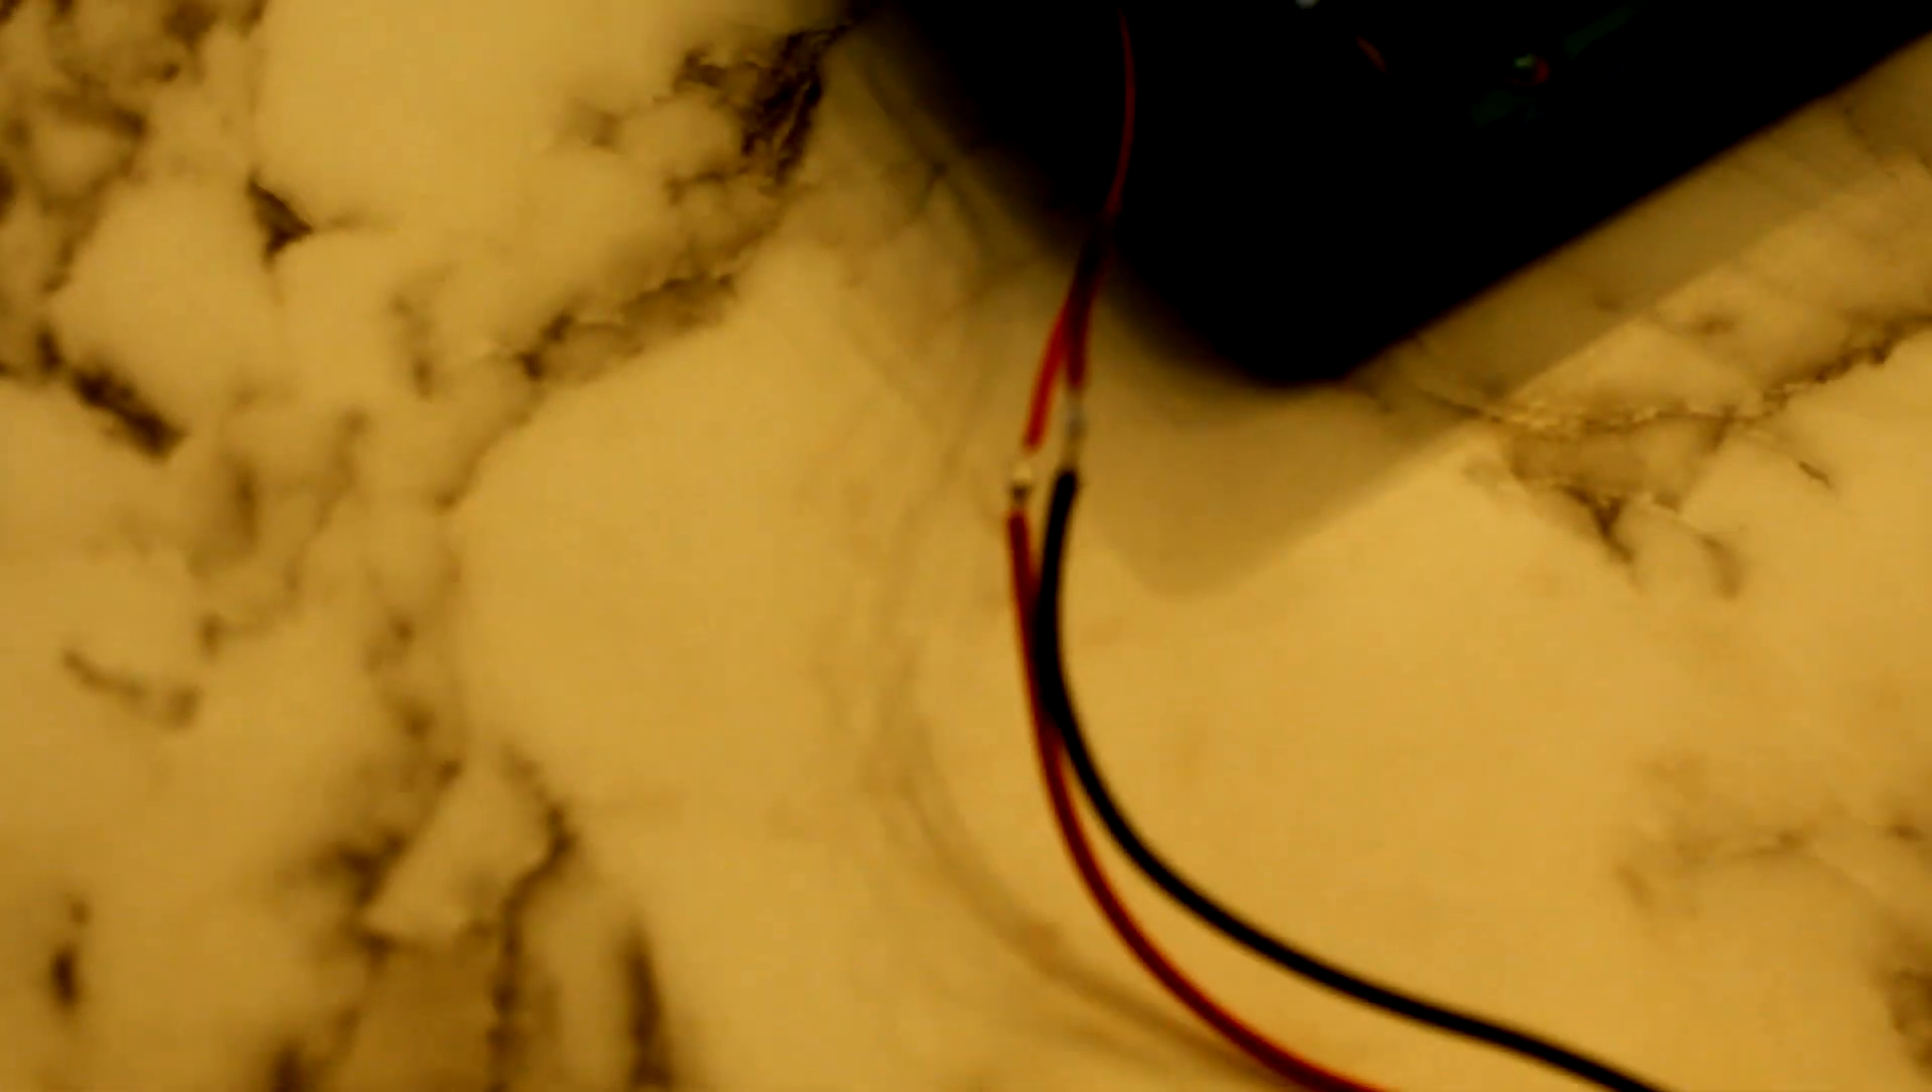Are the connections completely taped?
No.